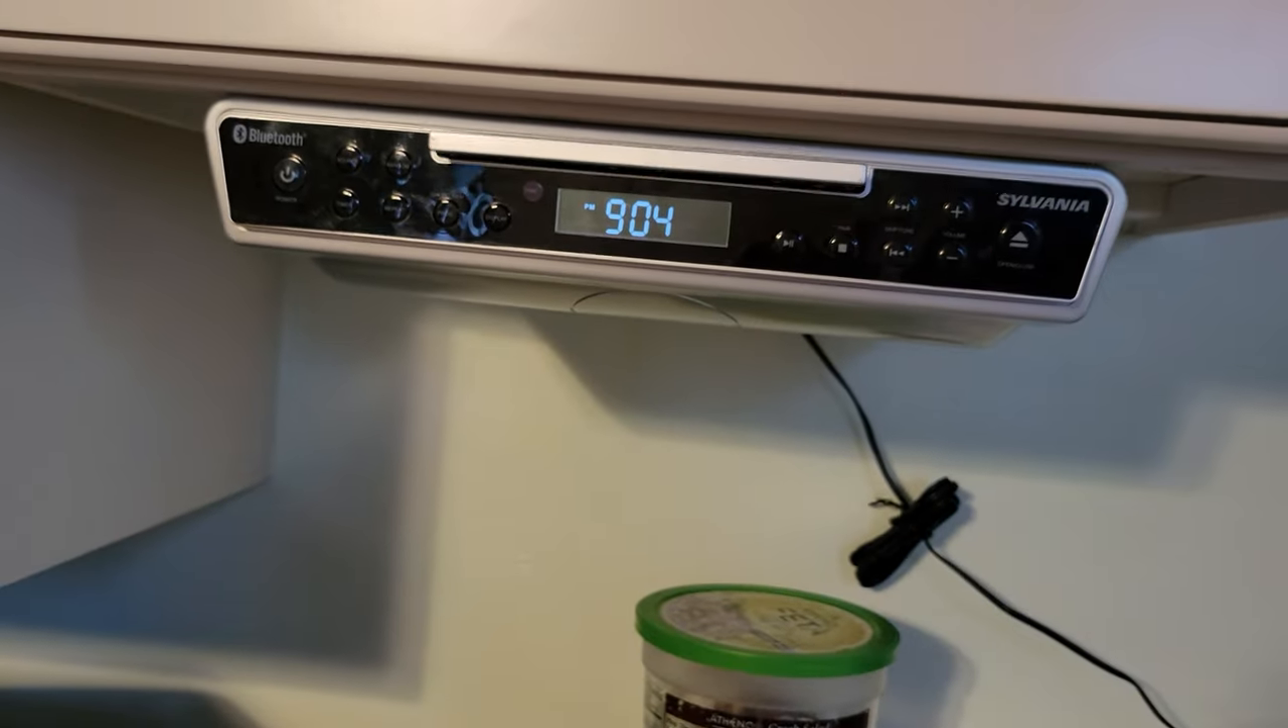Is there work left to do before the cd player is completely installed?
No.